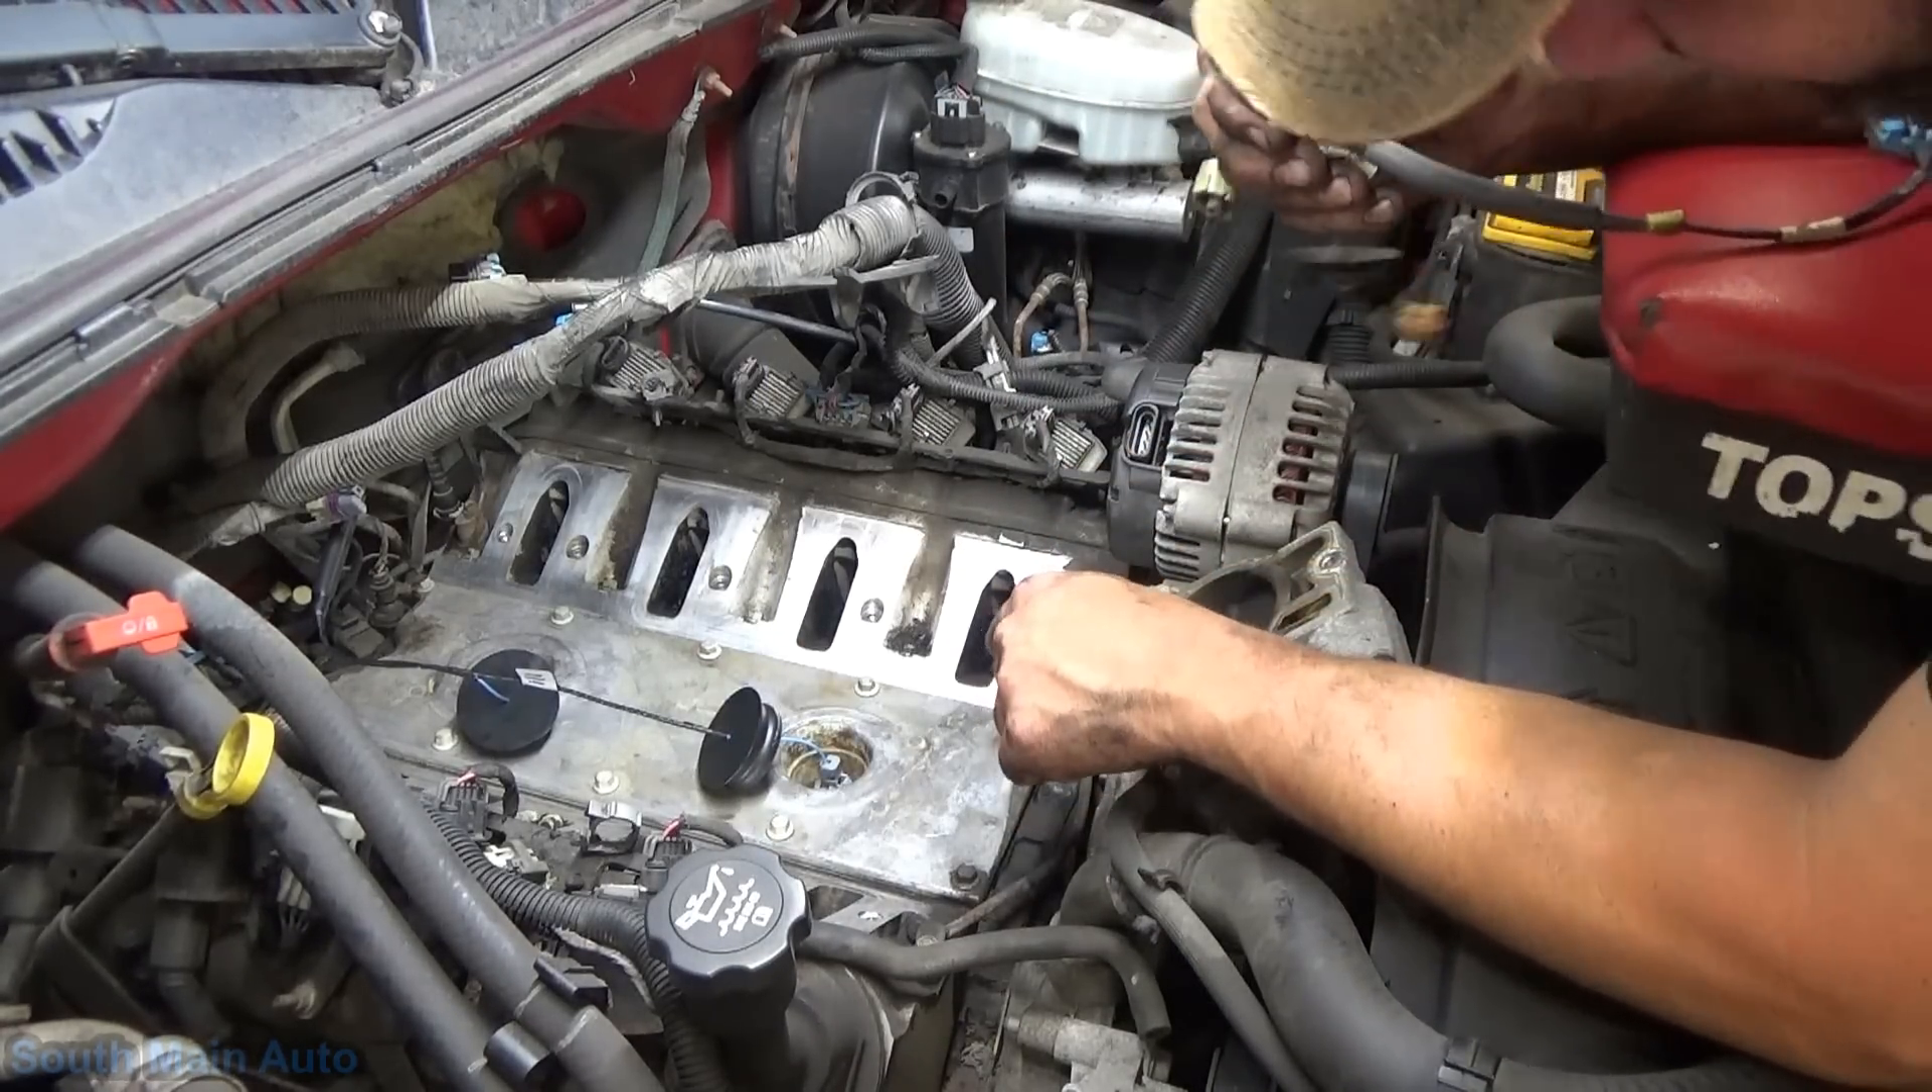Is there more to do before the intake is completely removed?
No.